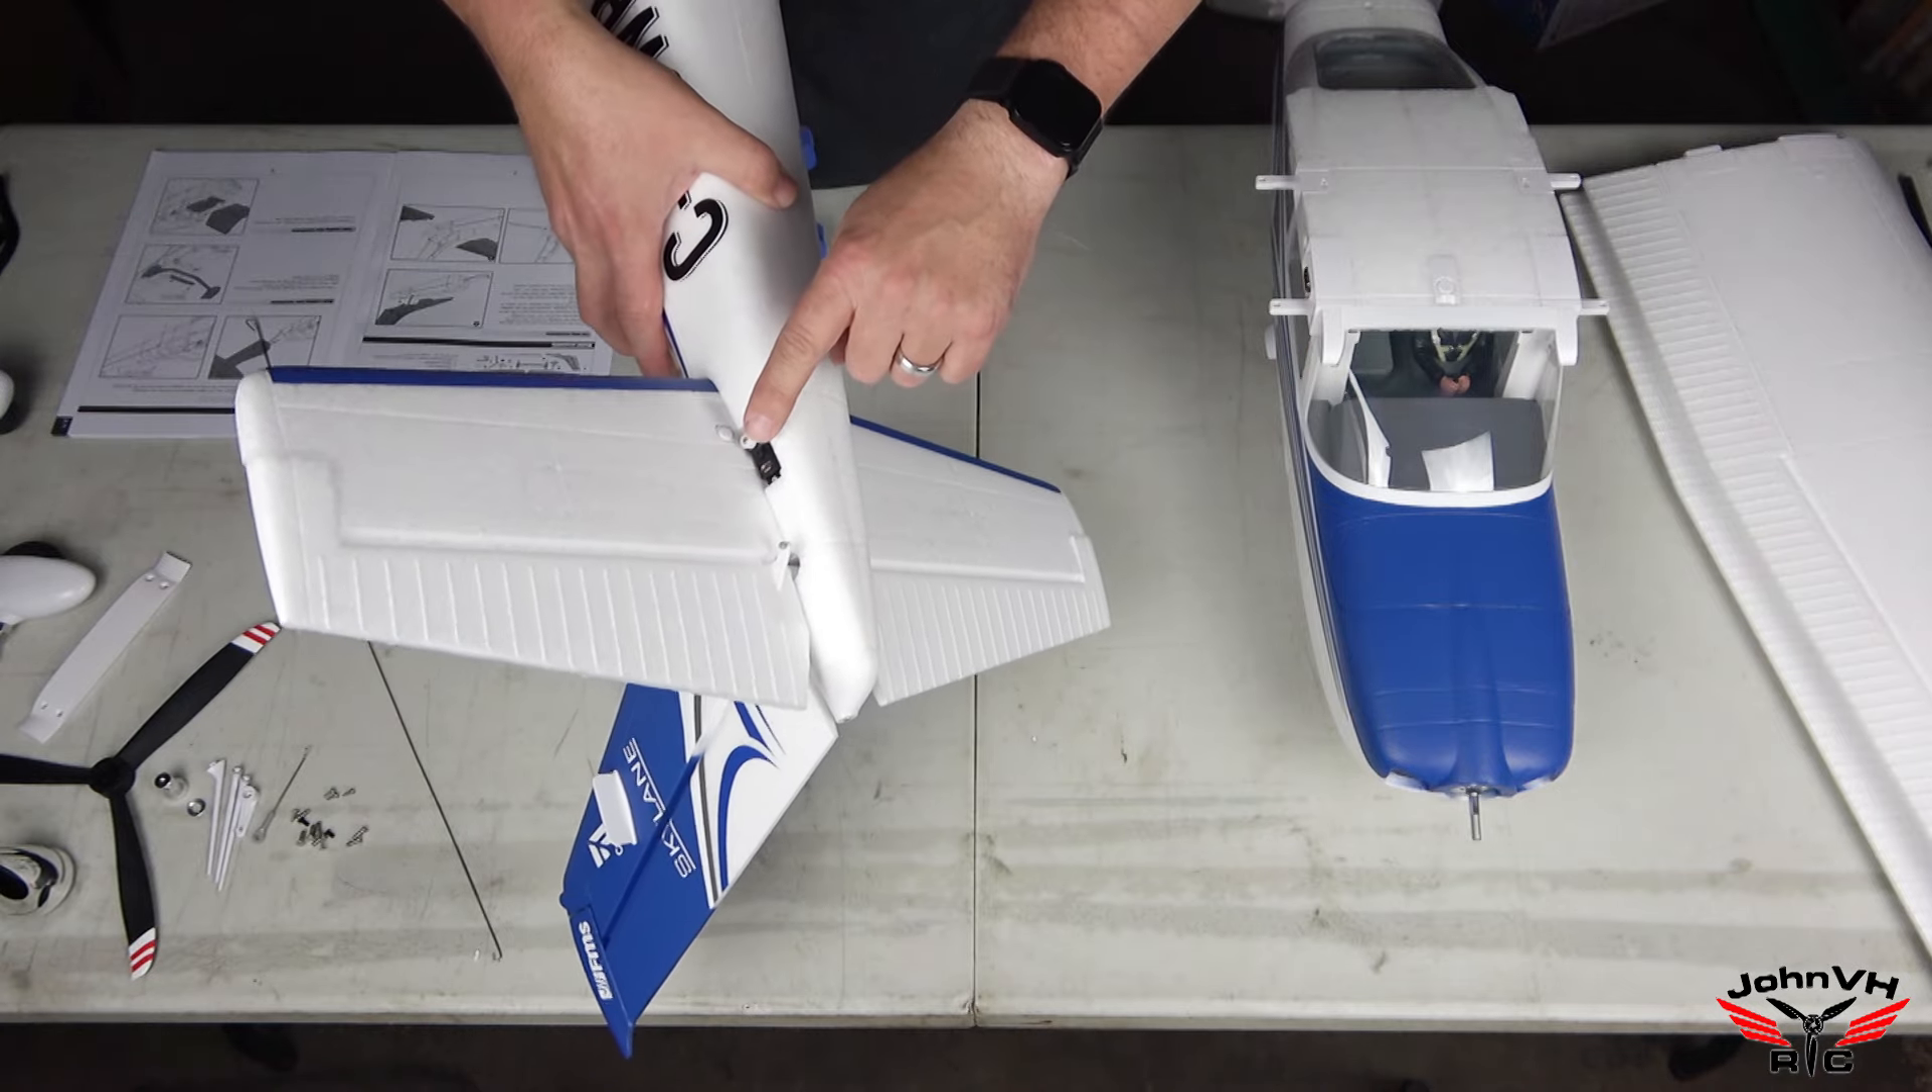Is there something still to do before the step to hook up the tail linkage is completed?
Yes.